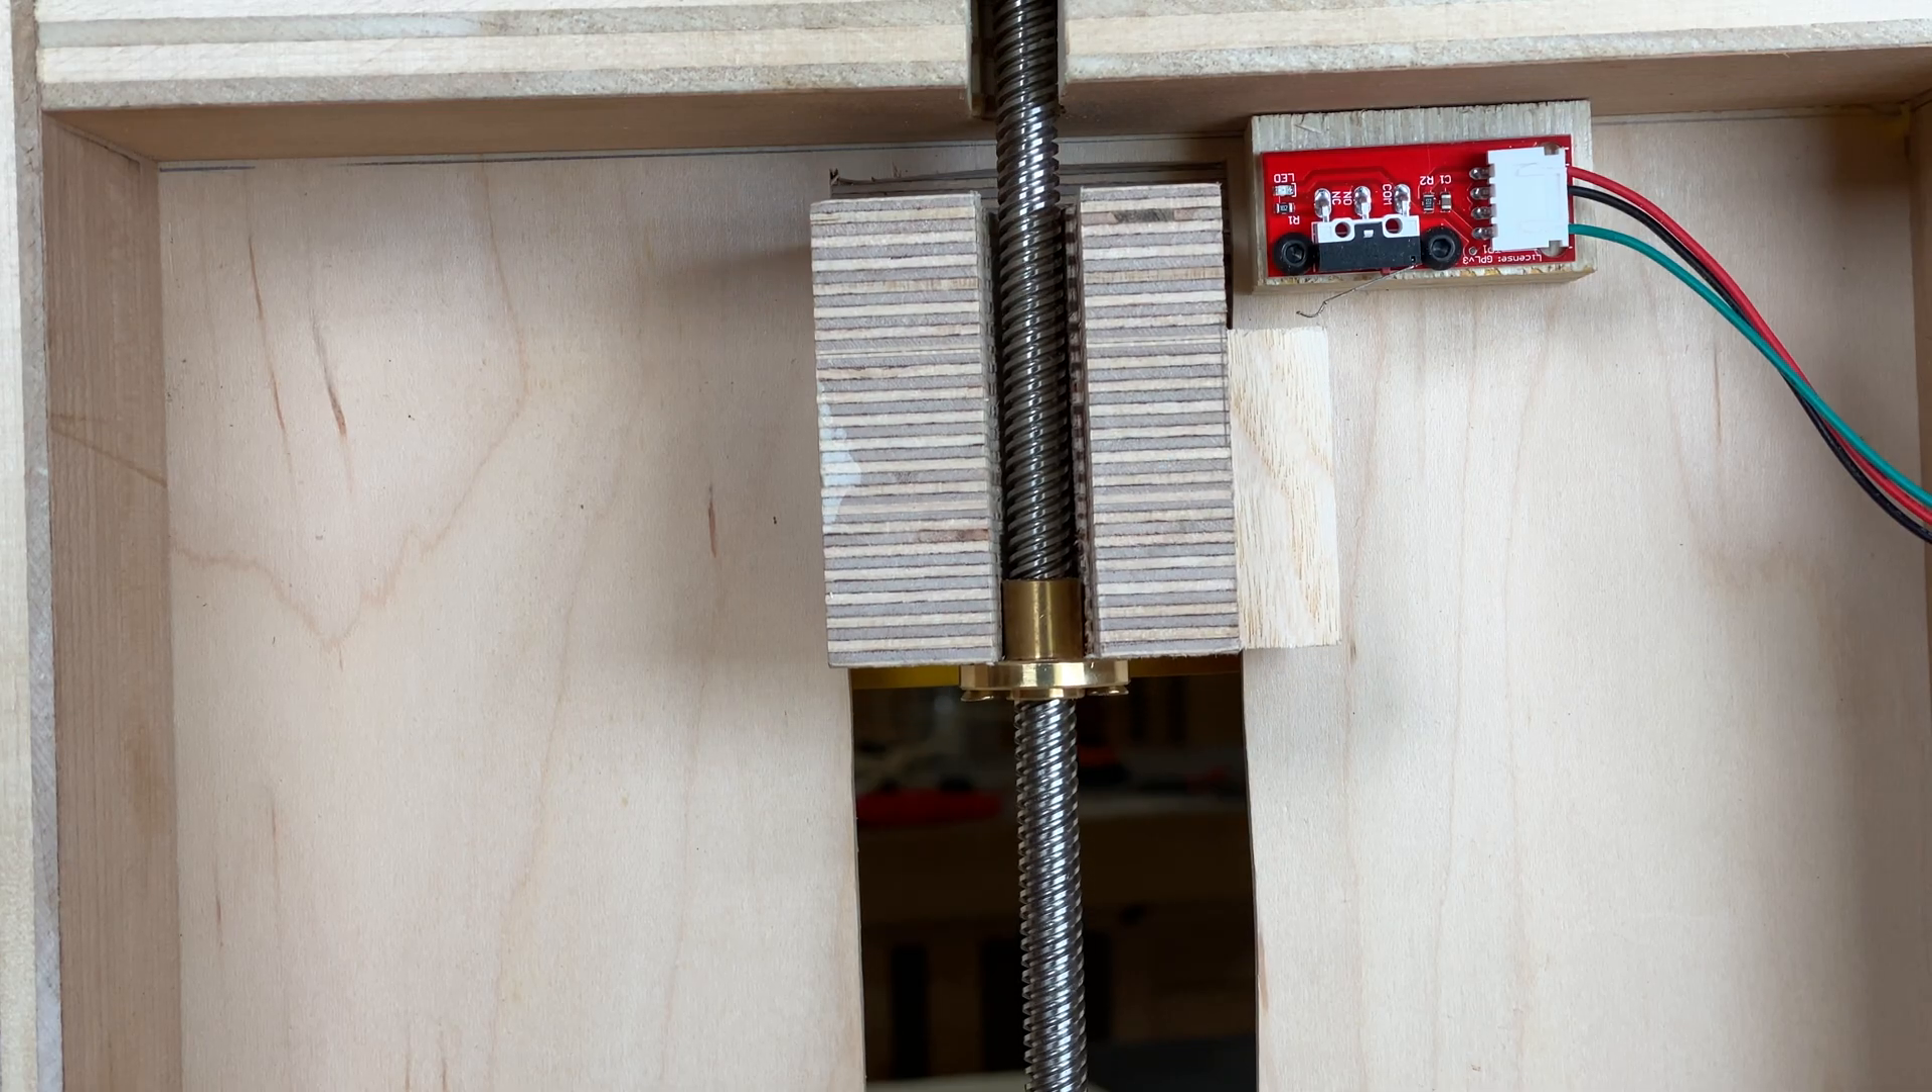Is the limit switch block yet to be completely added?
No.